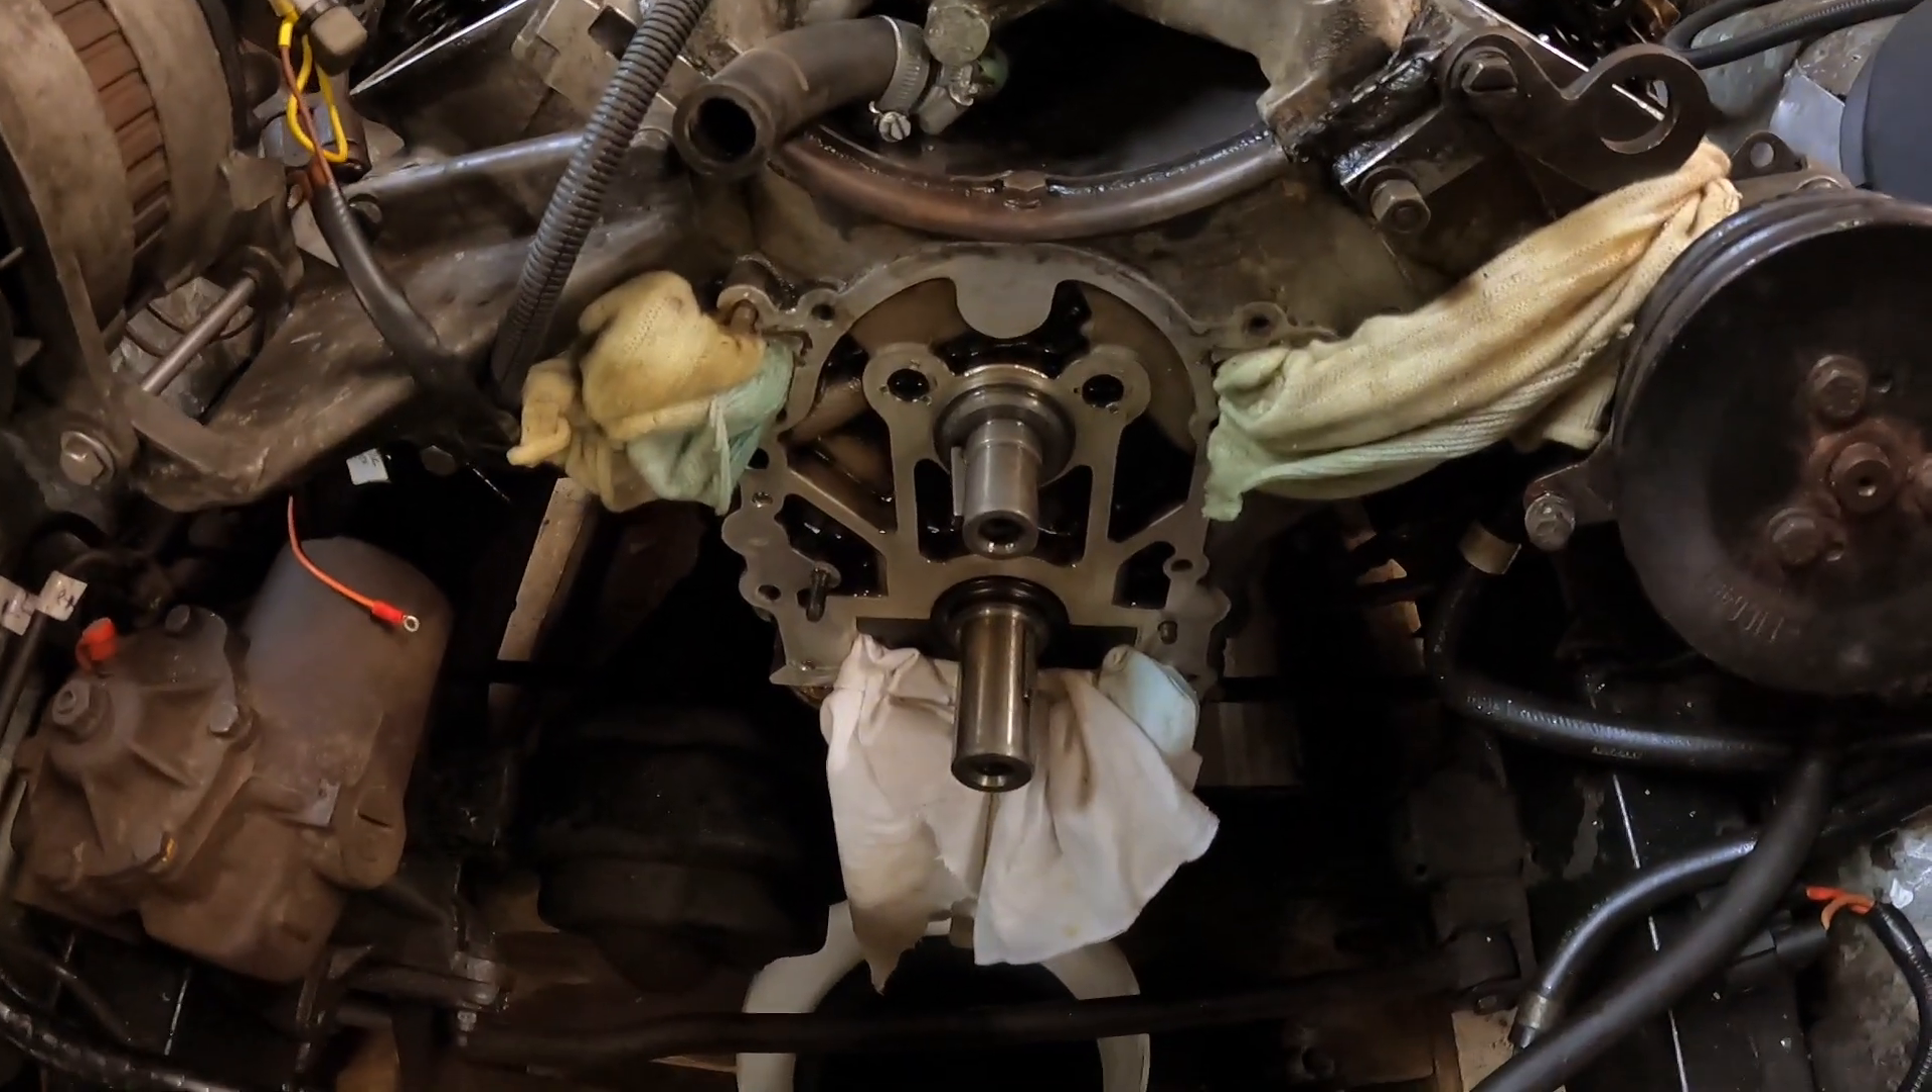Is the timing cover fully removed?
Yes.